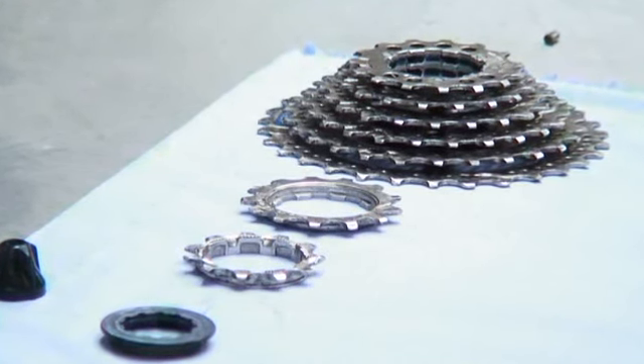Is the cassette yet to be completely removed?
No.